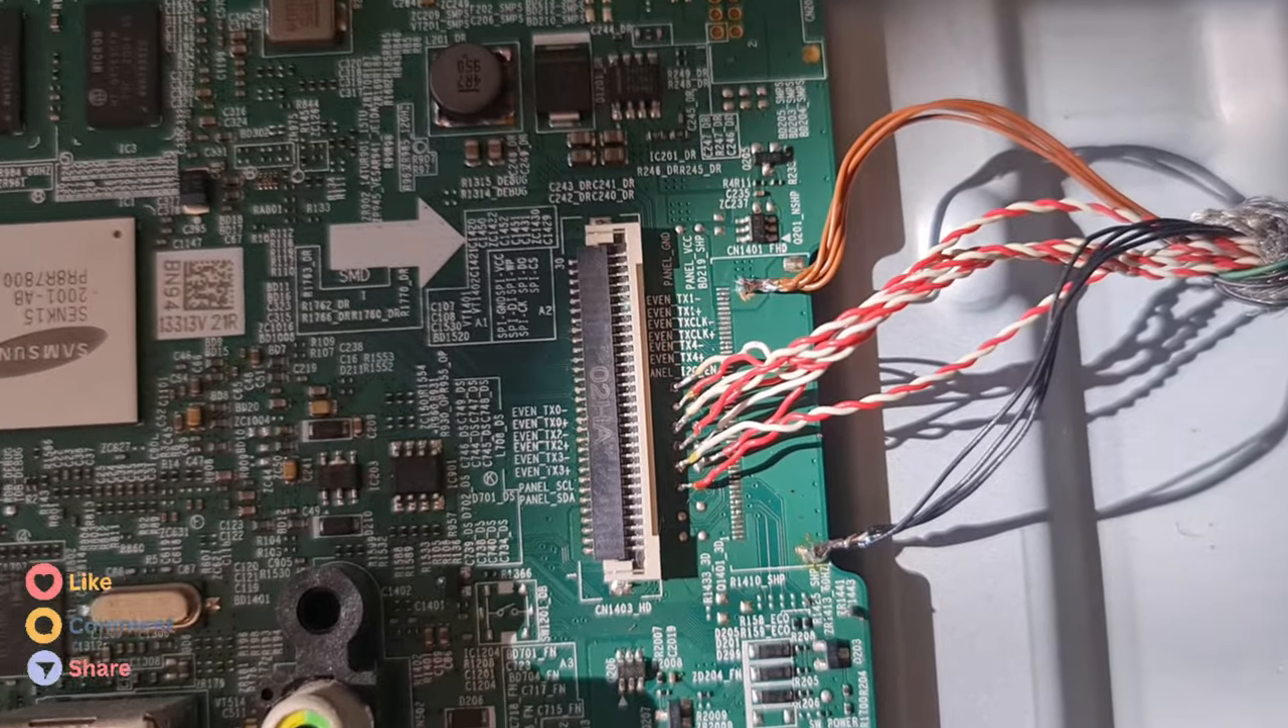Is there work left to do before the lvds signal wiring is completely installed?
No.